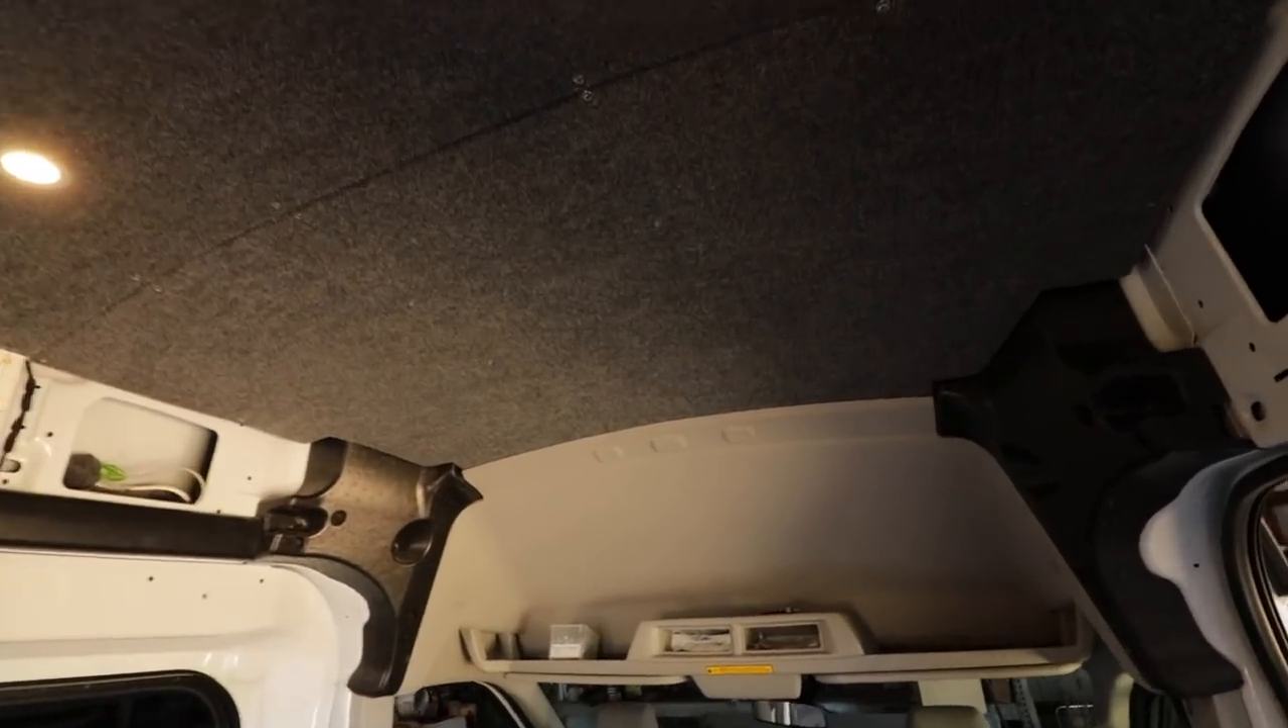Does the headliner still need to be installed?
No.